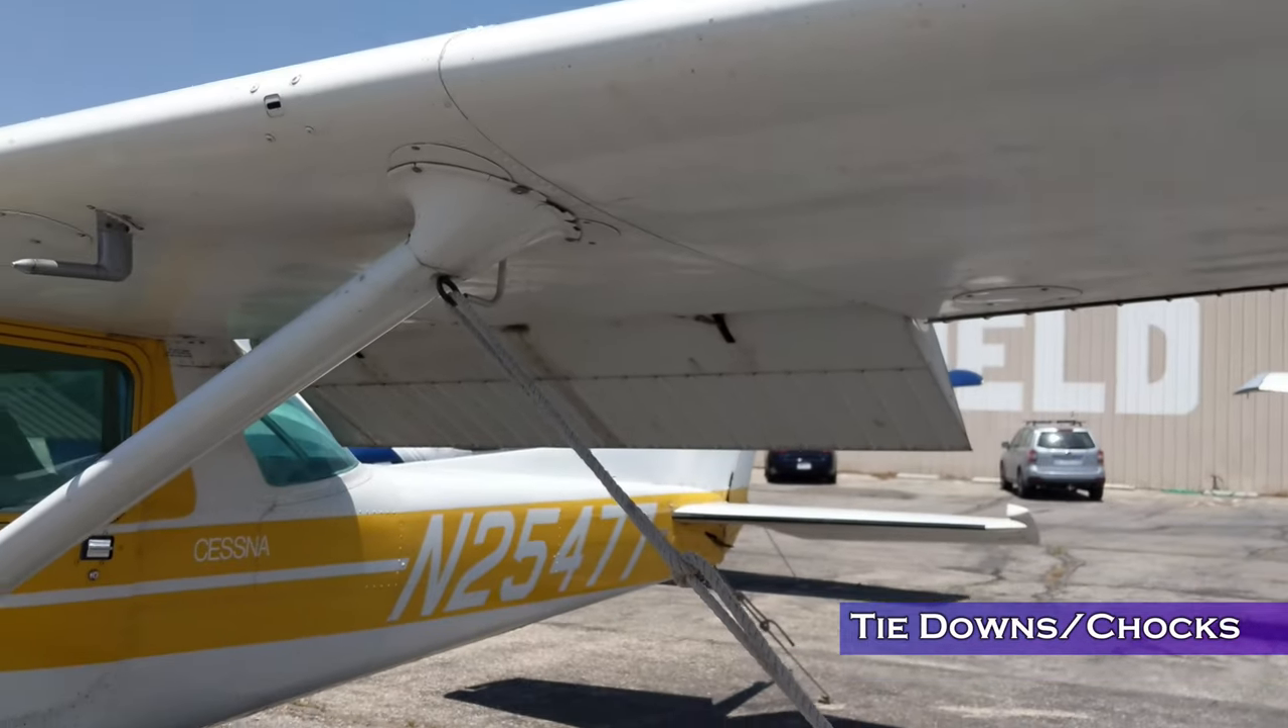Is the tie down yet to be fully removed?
Yes.